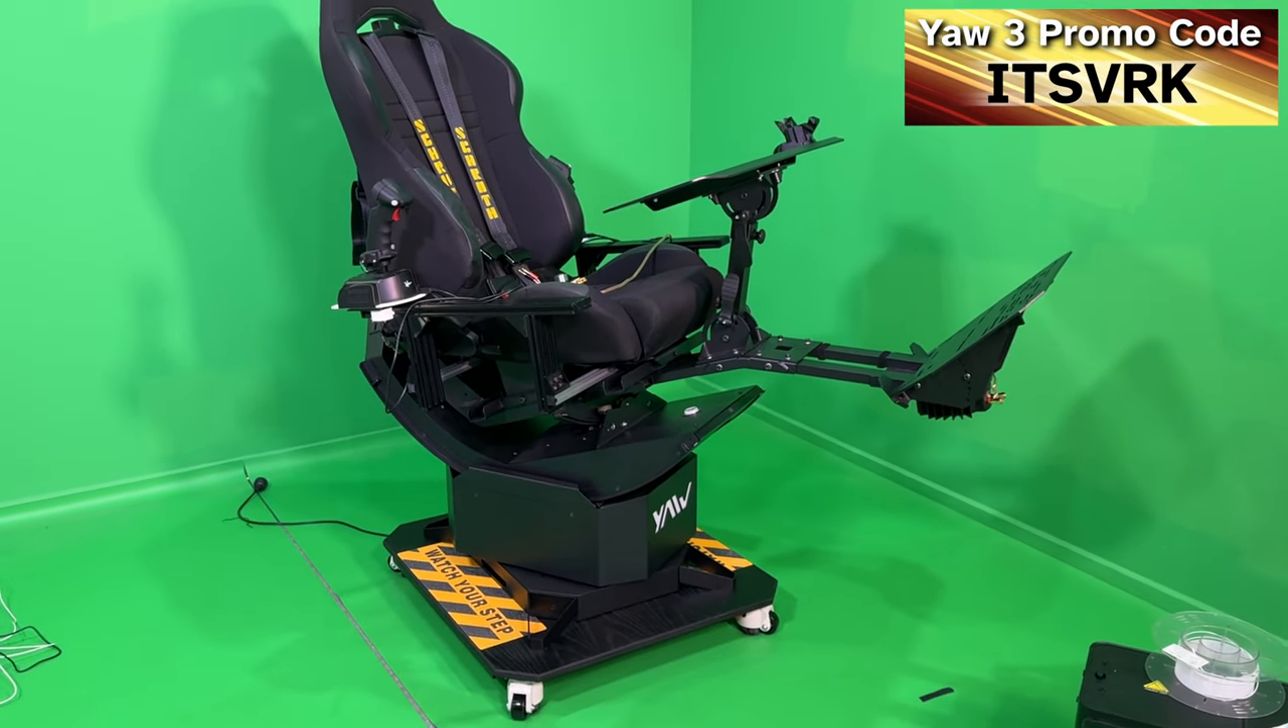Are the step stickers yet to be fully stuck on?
No.